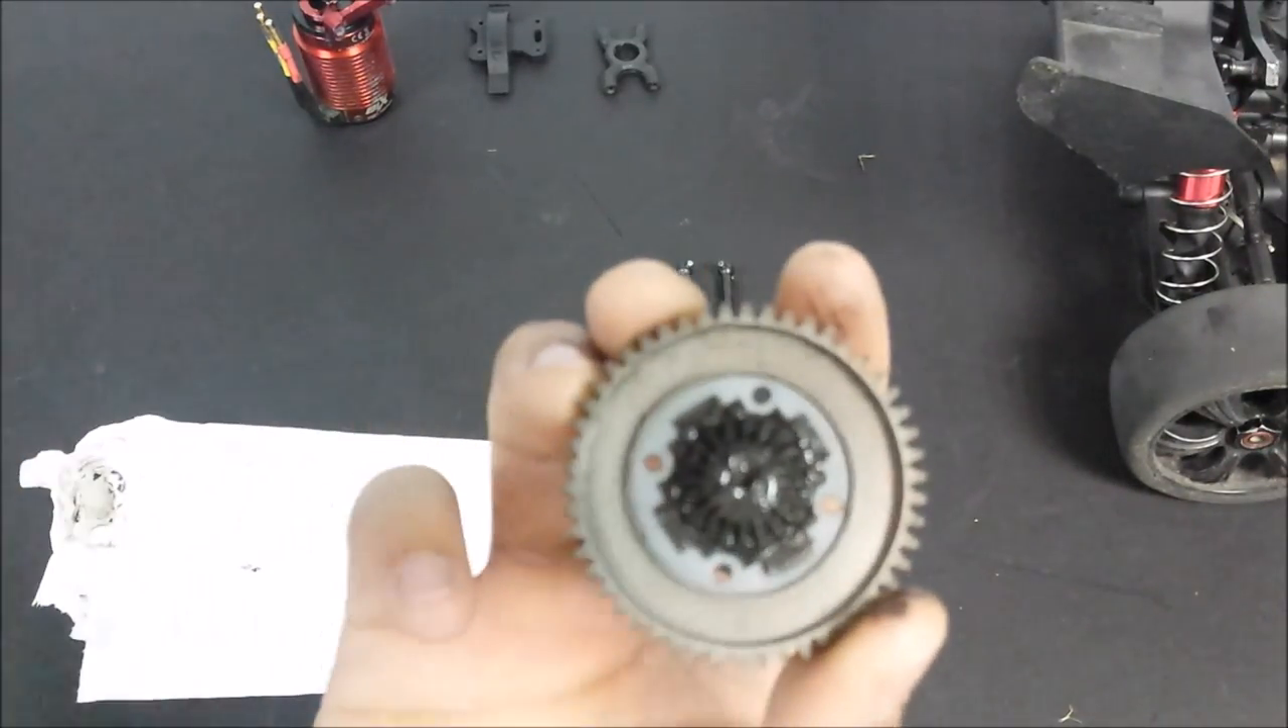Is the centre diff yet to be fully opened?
No.